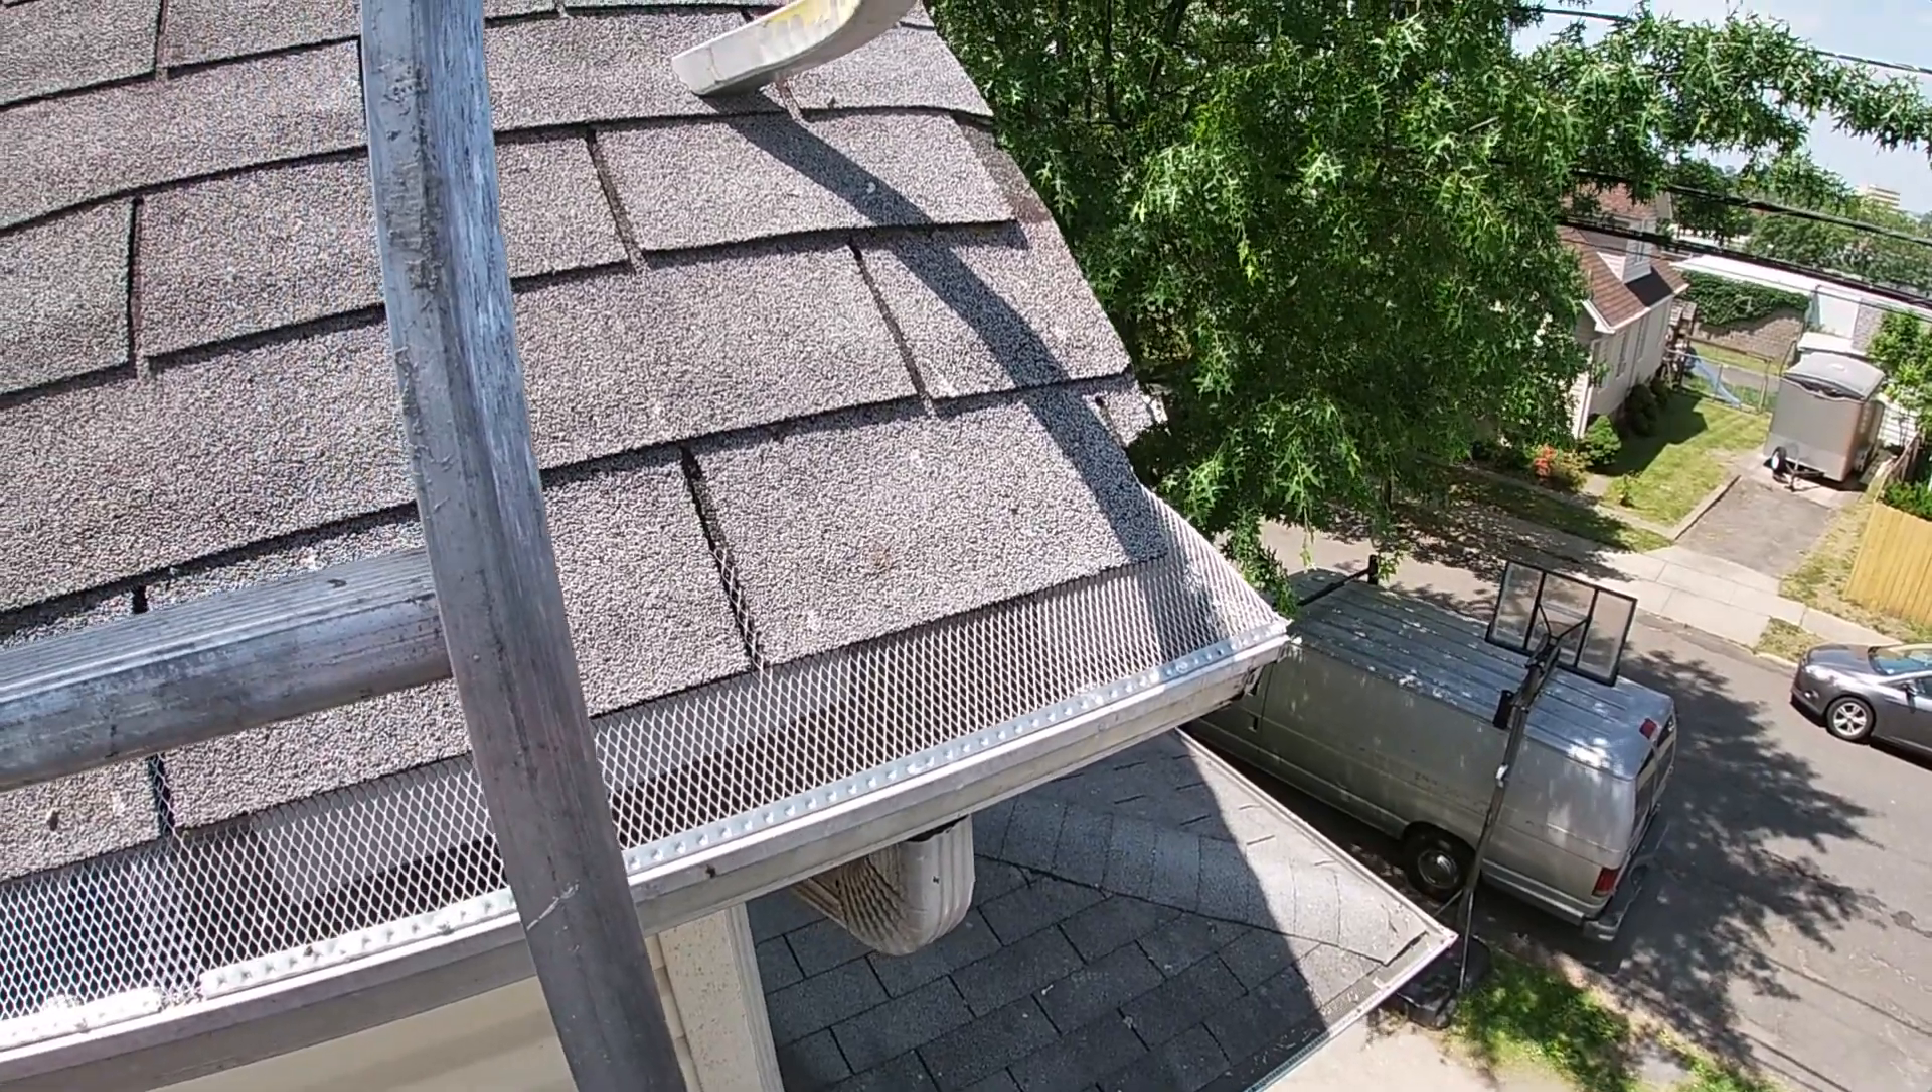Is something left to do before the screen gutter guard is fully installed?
No.